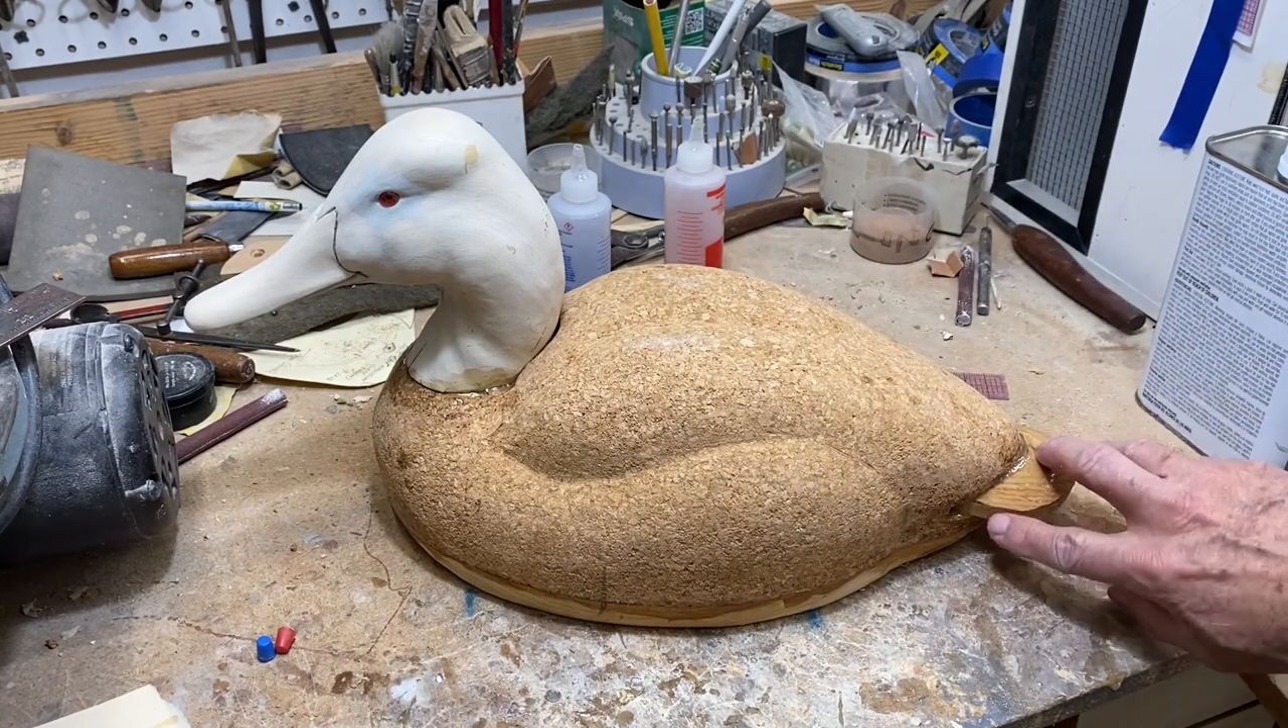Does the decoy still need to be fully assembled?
No.